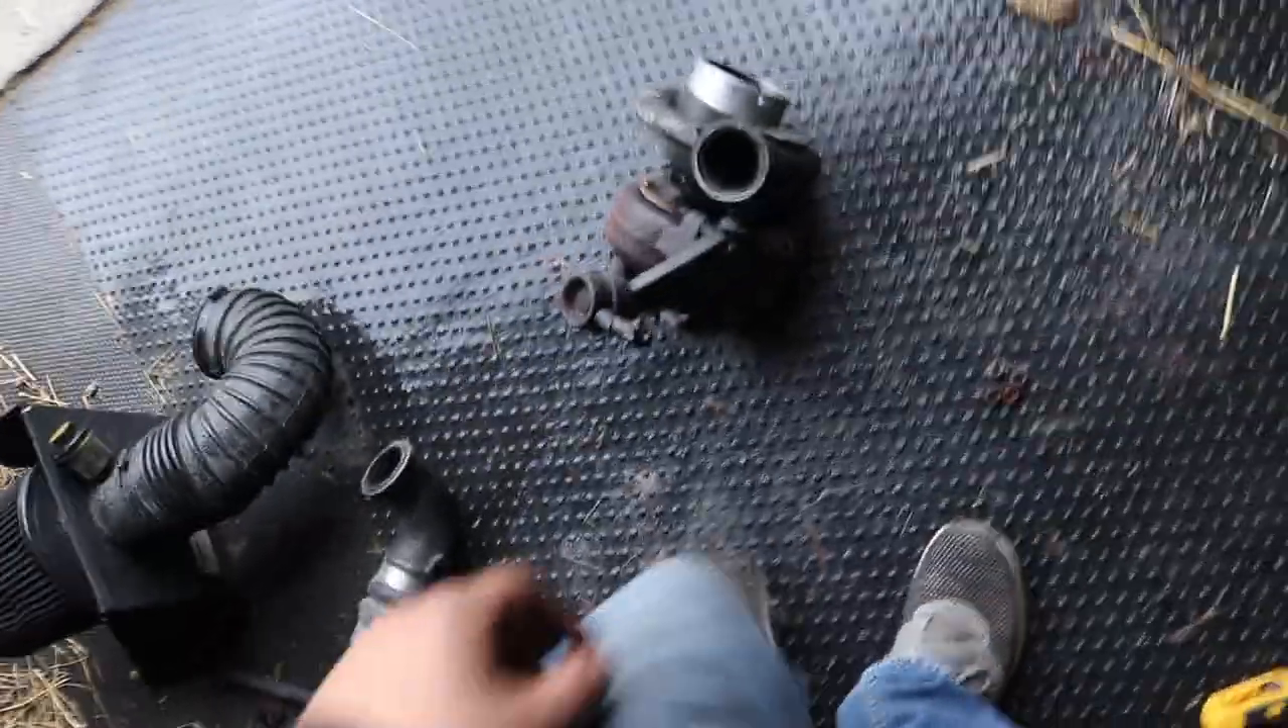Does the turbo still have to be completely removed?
No.